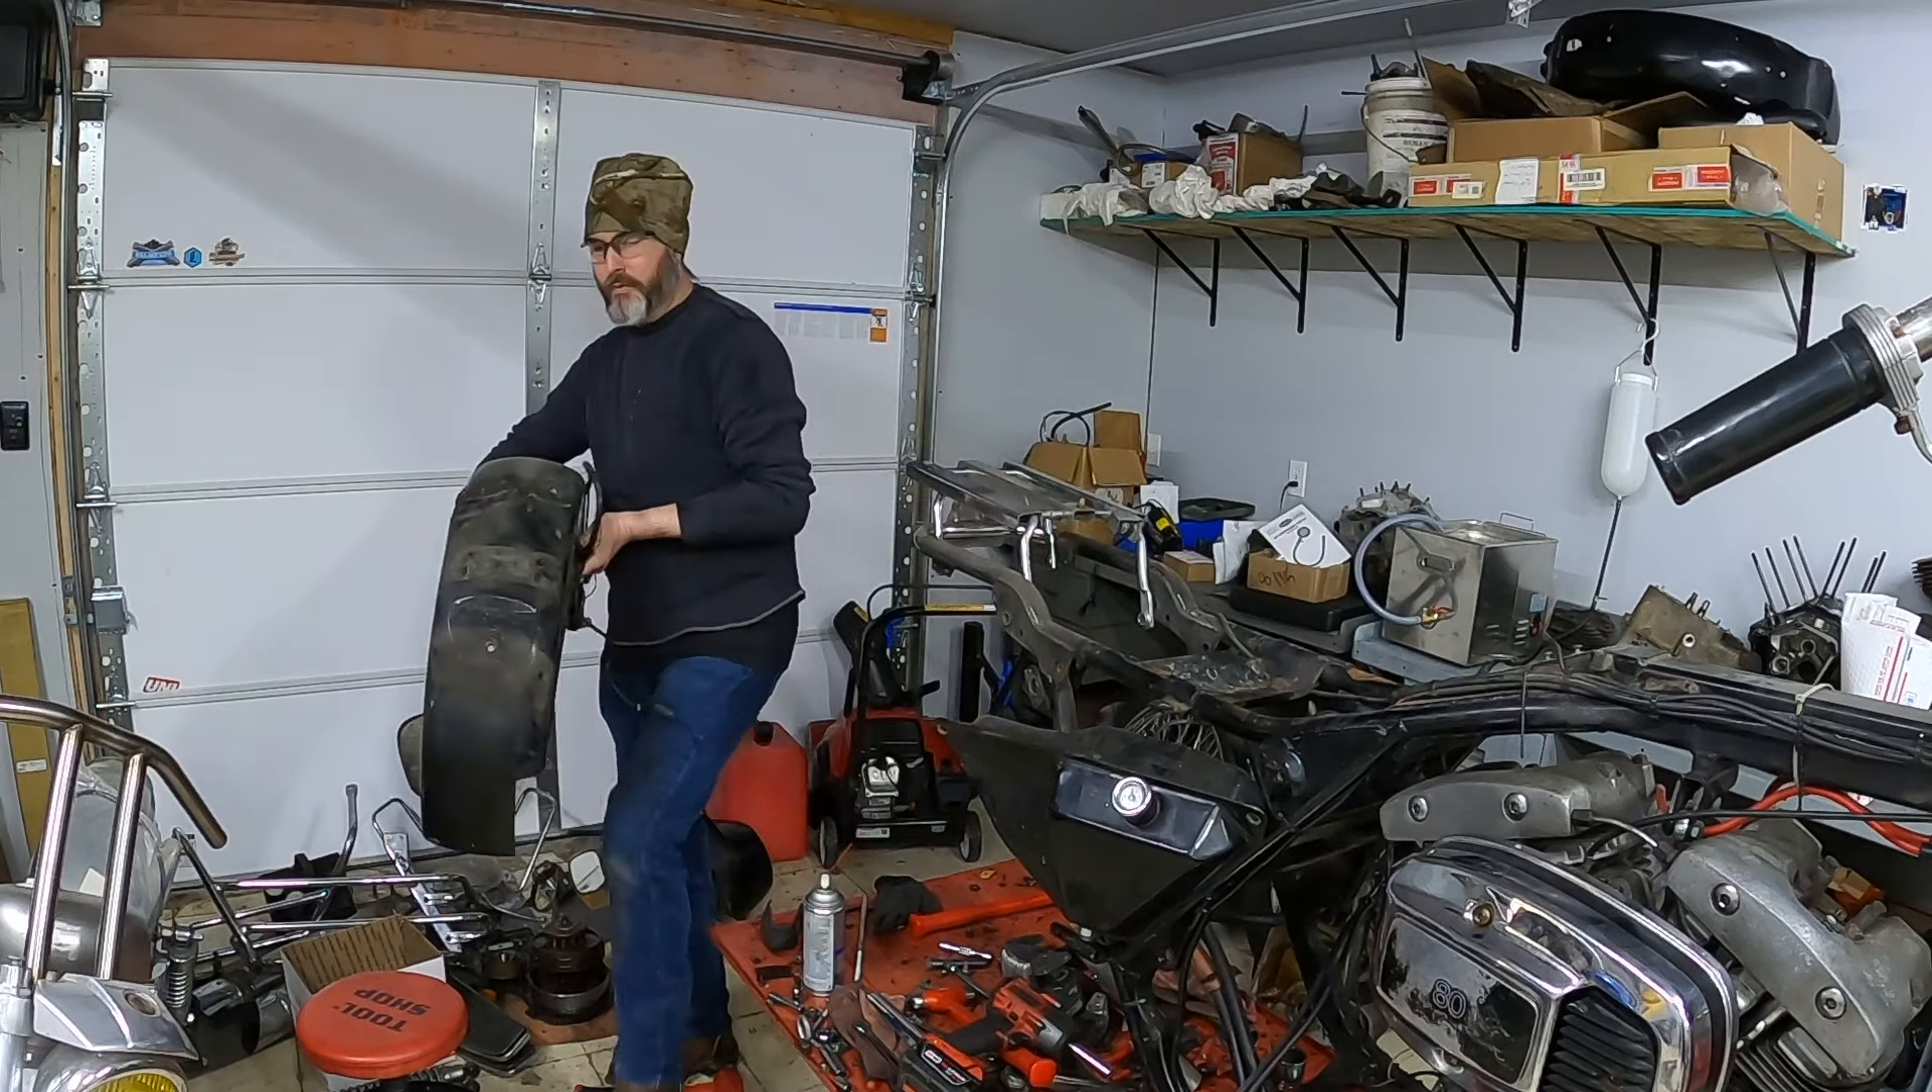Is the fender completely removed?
Yes.